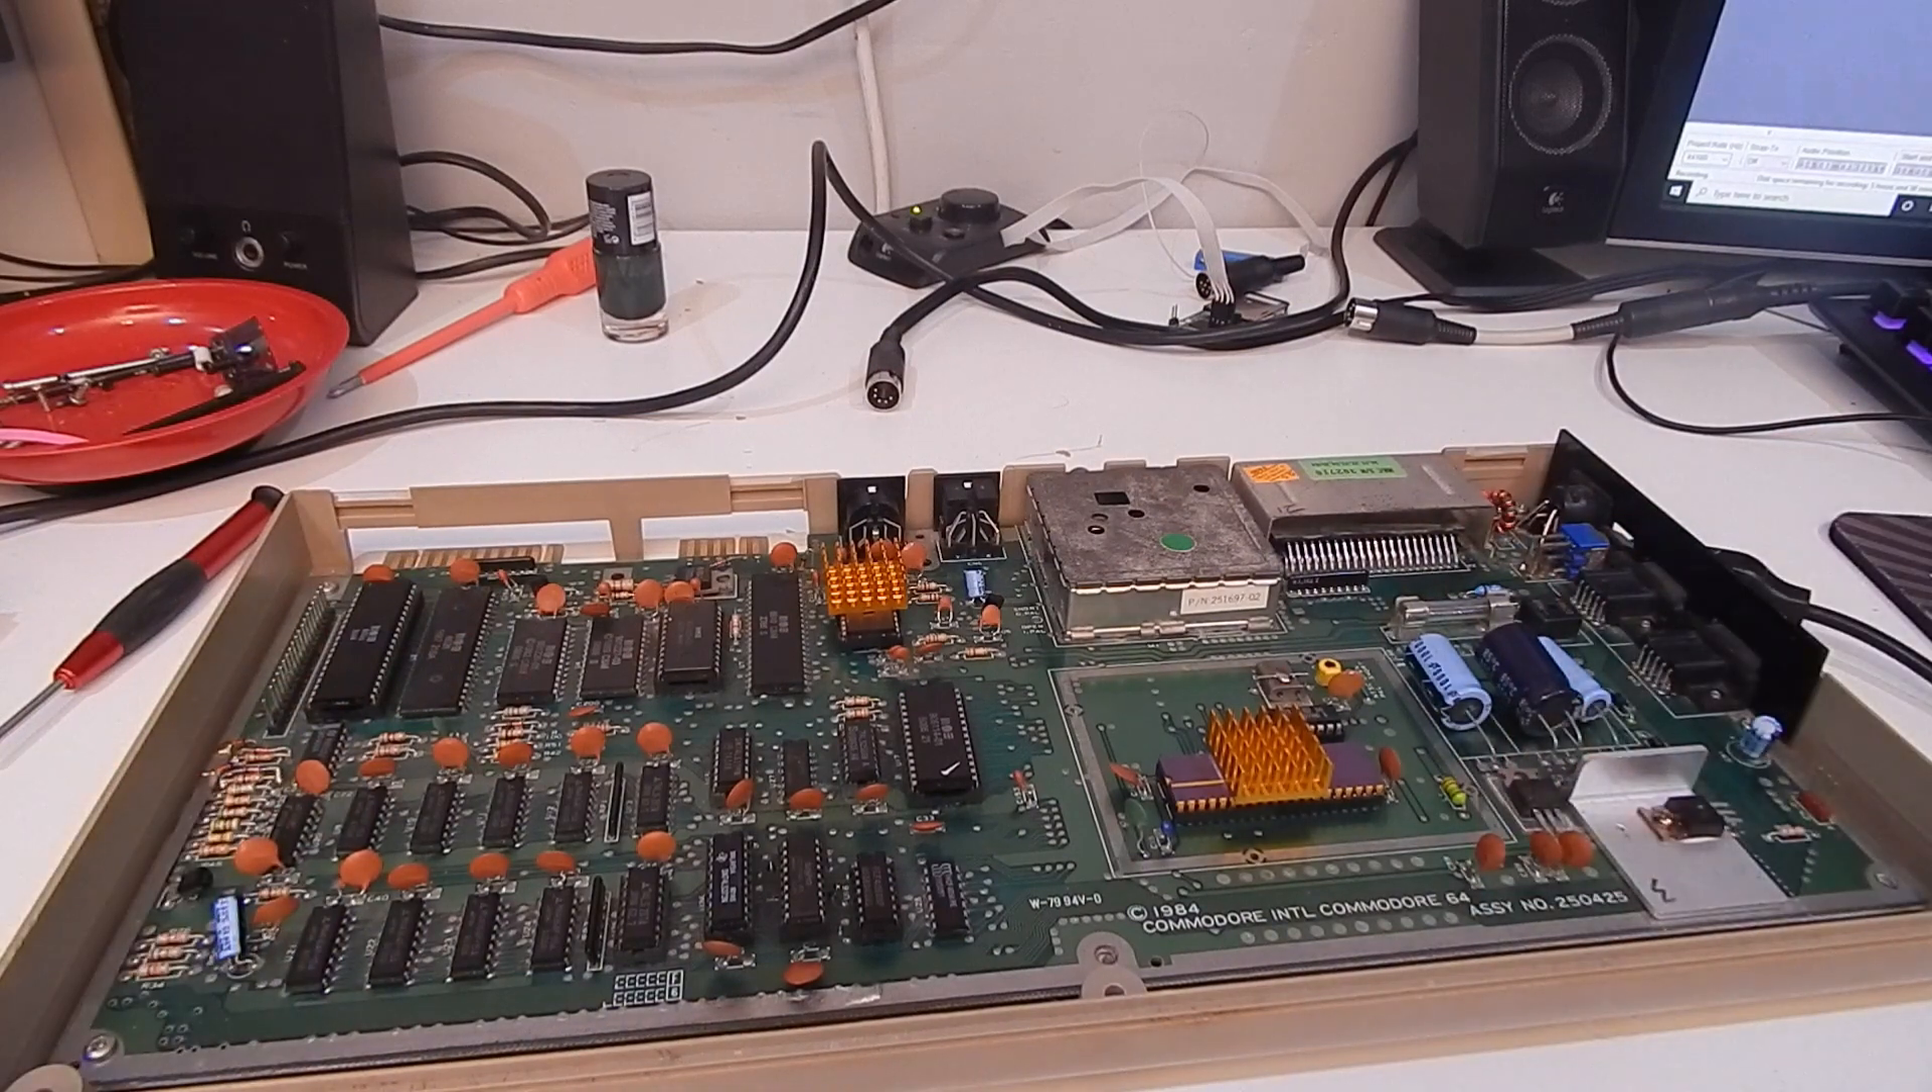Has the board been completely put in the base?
Yes.